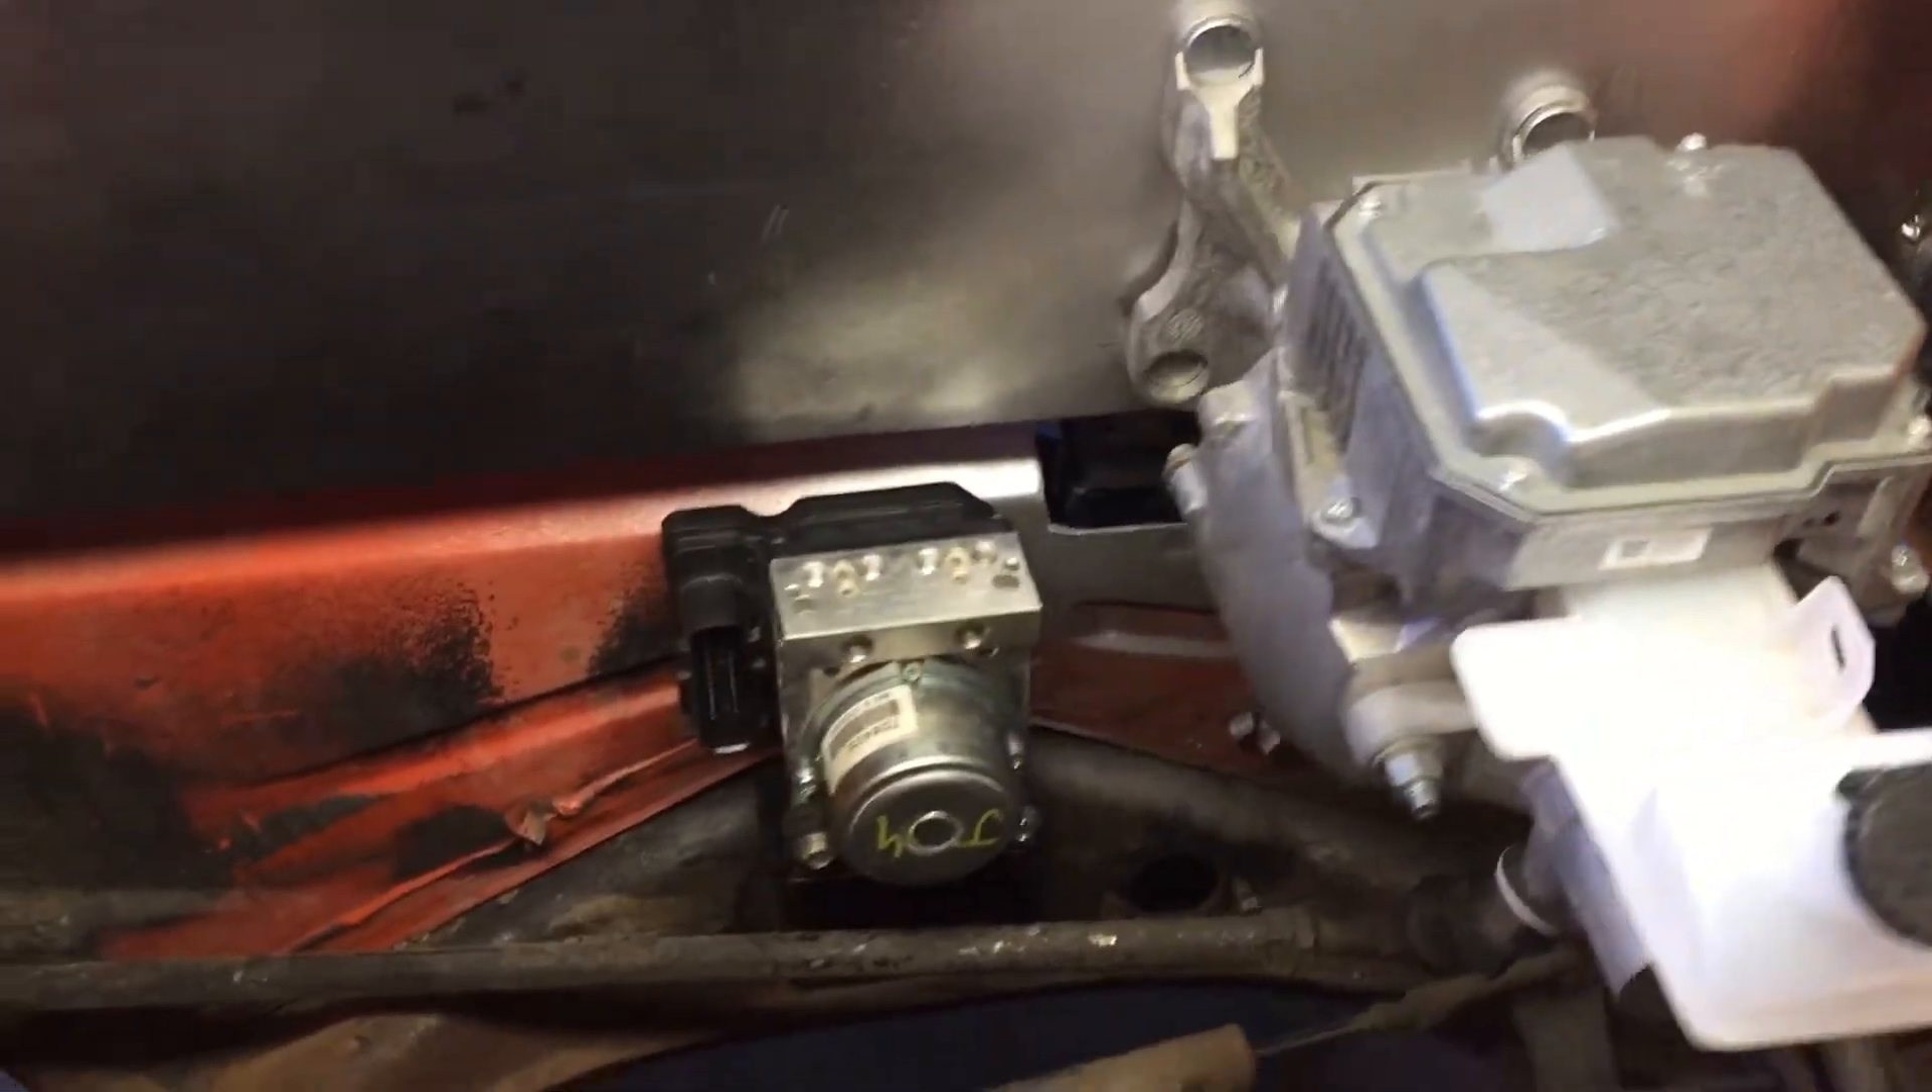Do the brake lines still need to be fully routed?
Yes.